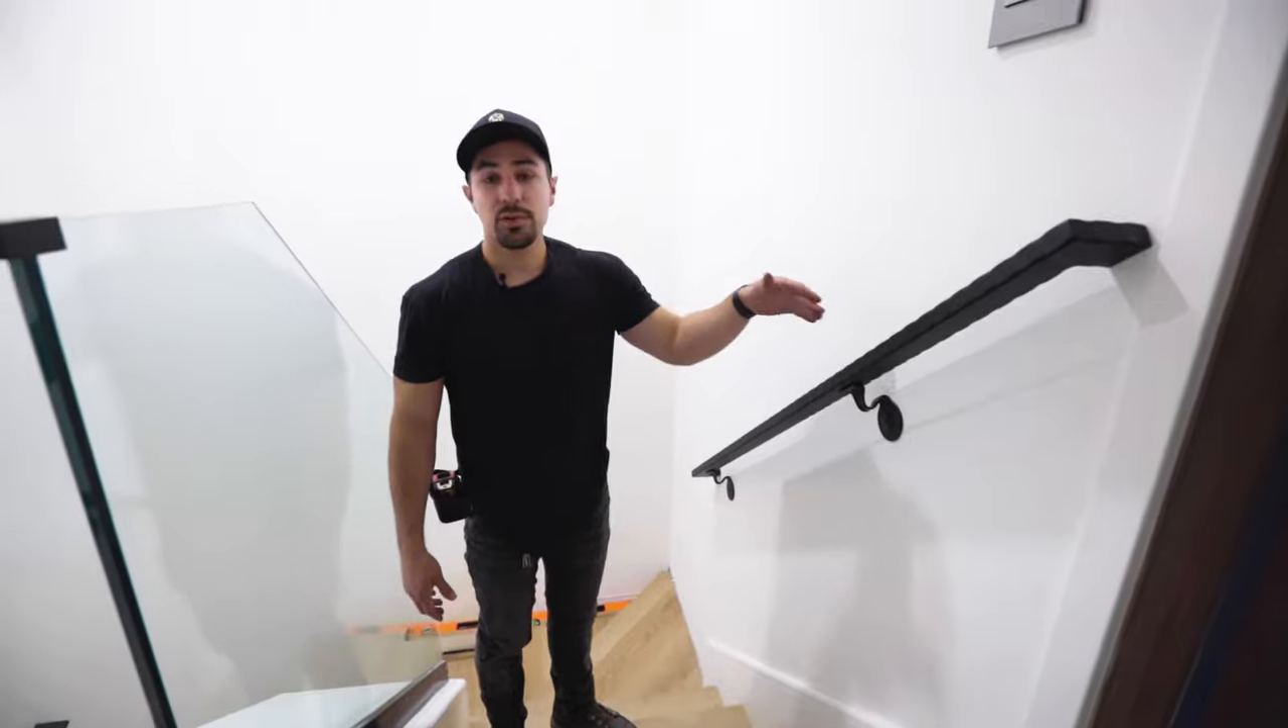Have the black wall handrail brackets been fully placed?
Yes.